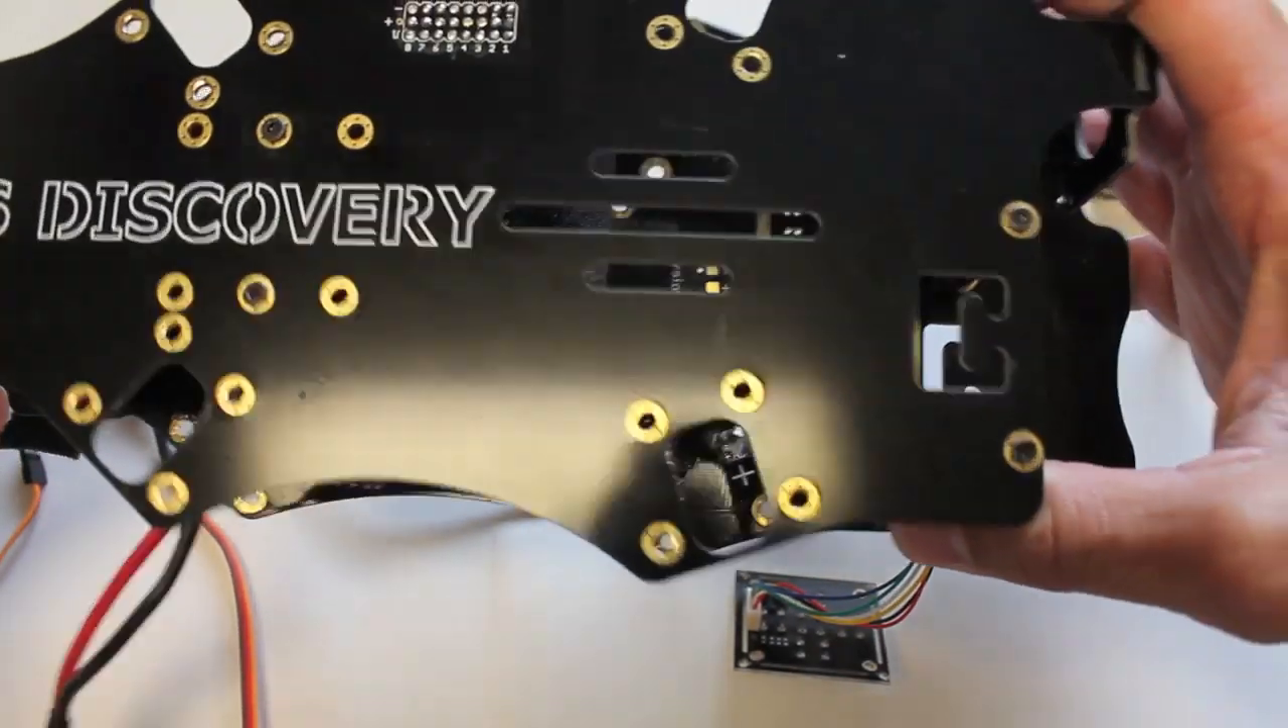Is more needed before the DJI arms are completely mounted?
Yes.